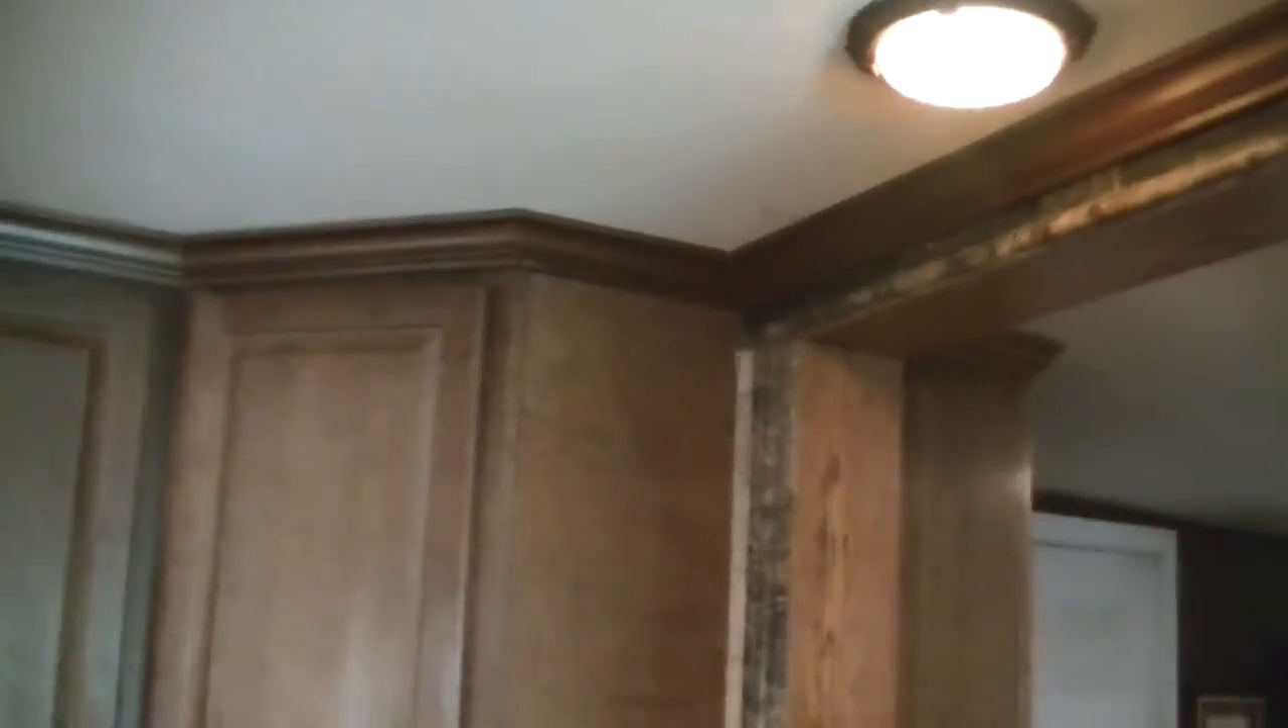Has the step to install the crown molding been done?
Yes.